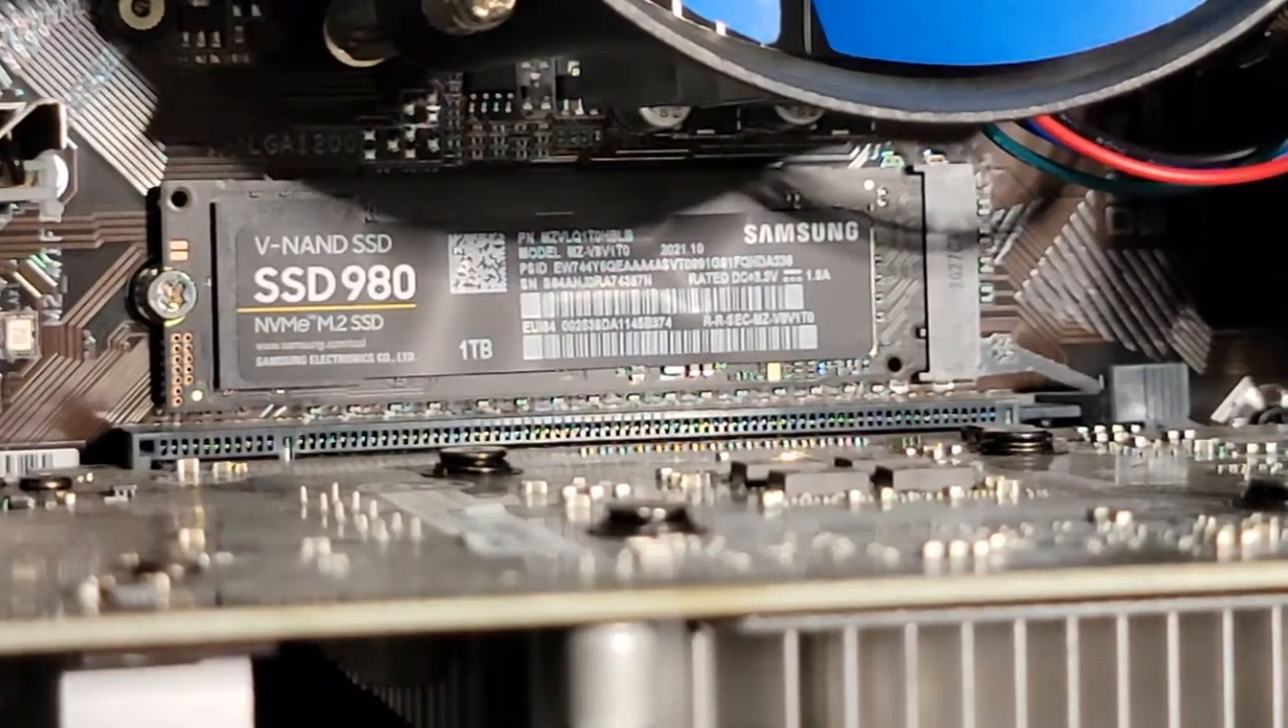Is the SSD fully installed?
Yes.